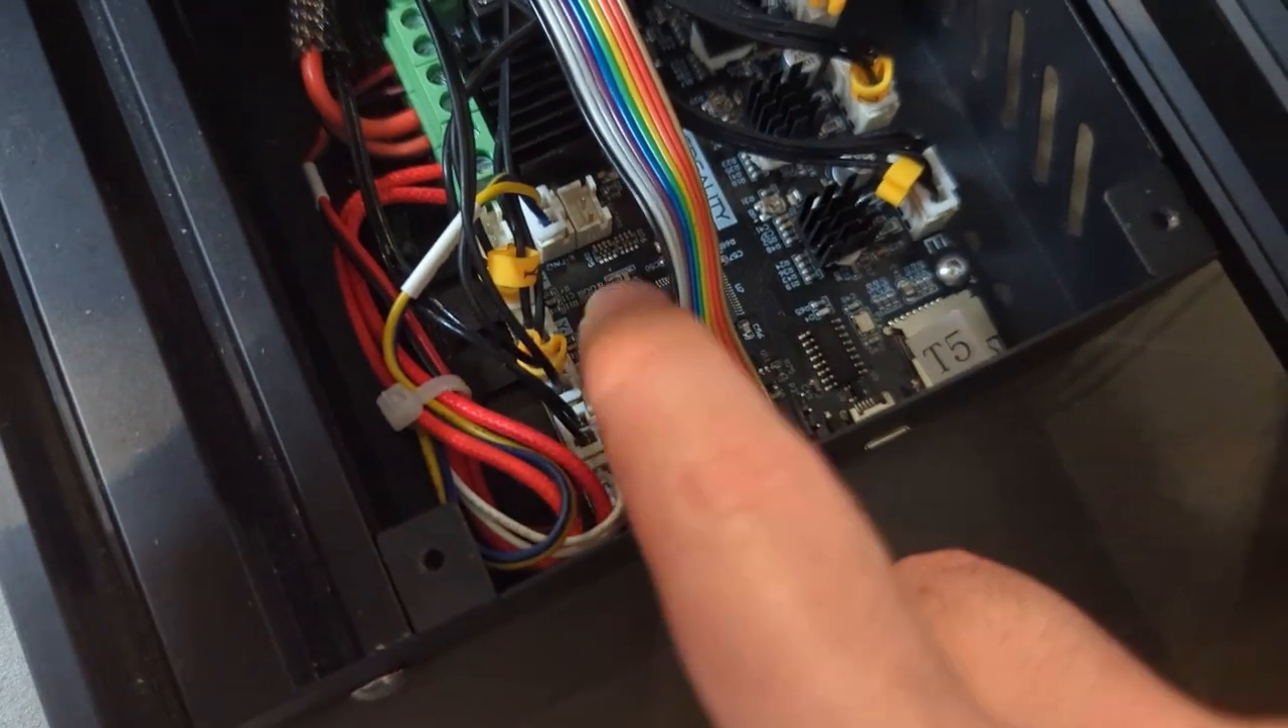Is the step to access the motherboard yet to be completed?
No.